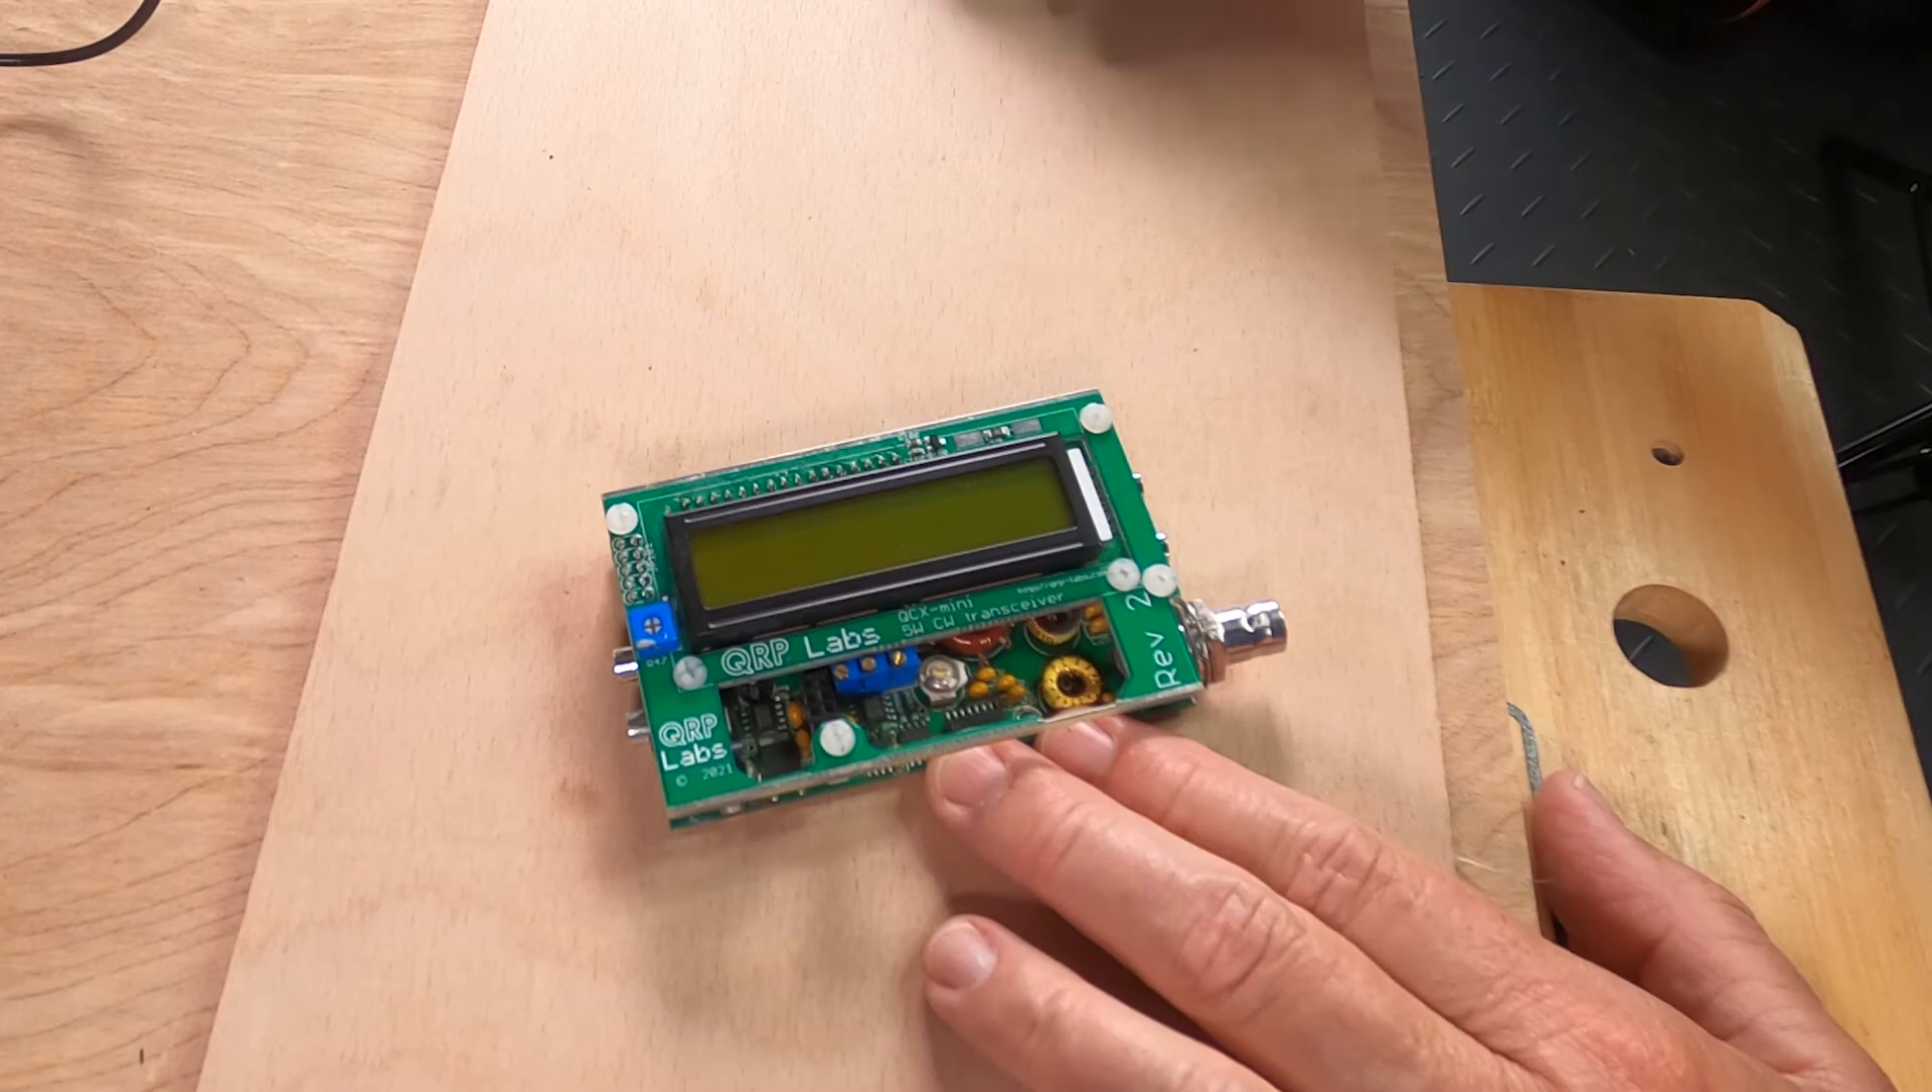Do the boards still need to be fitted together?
No.